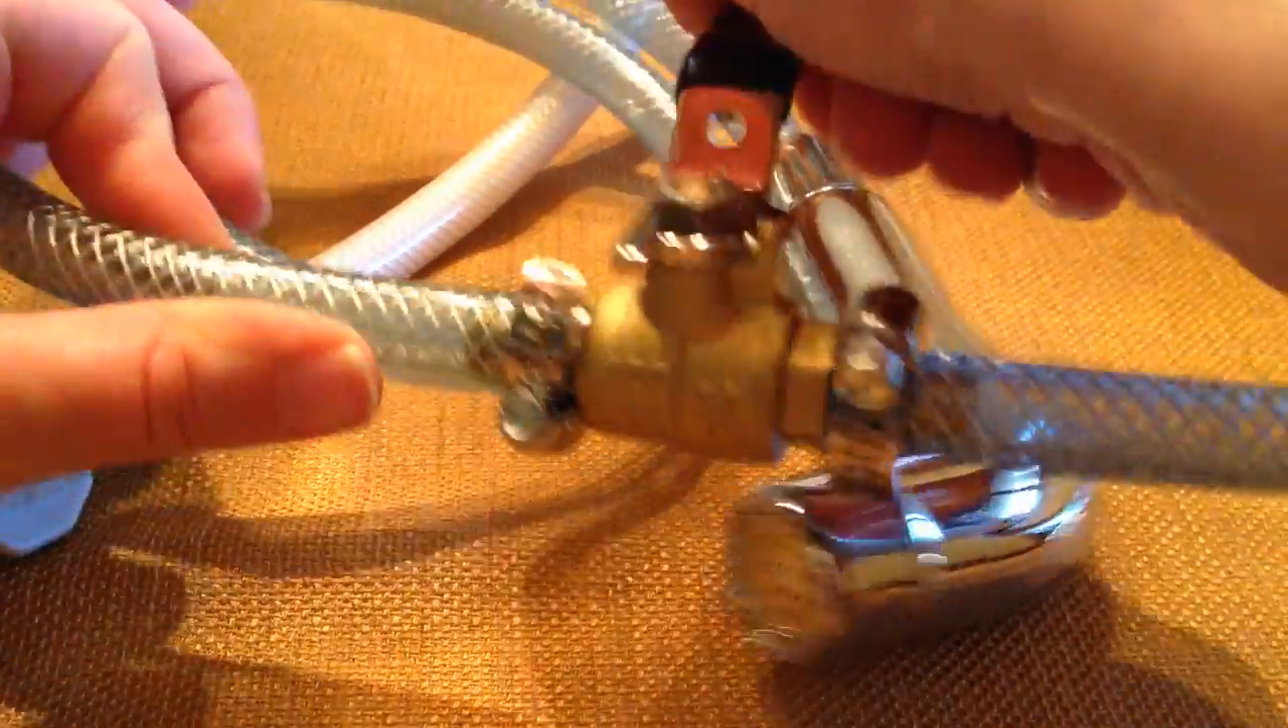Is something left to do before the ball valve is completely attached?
No.